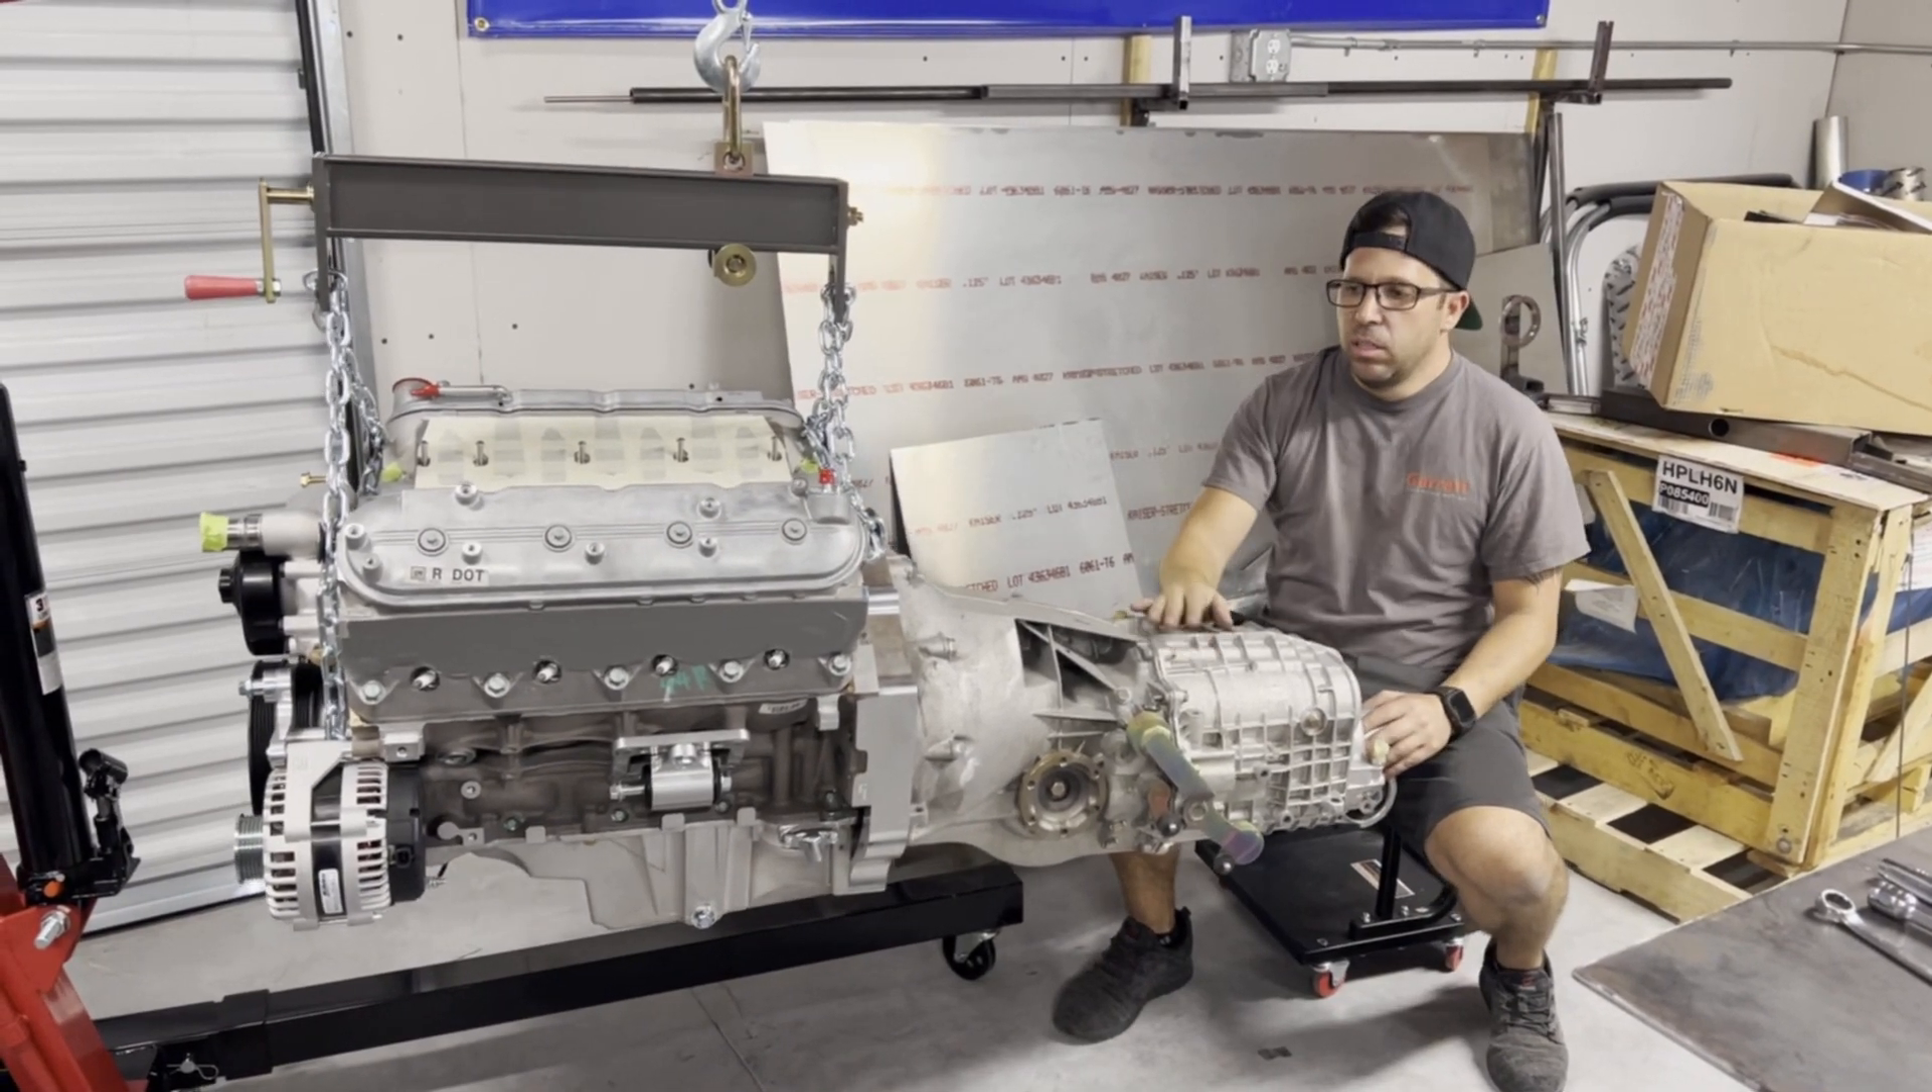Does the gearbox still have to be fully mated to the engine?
No.